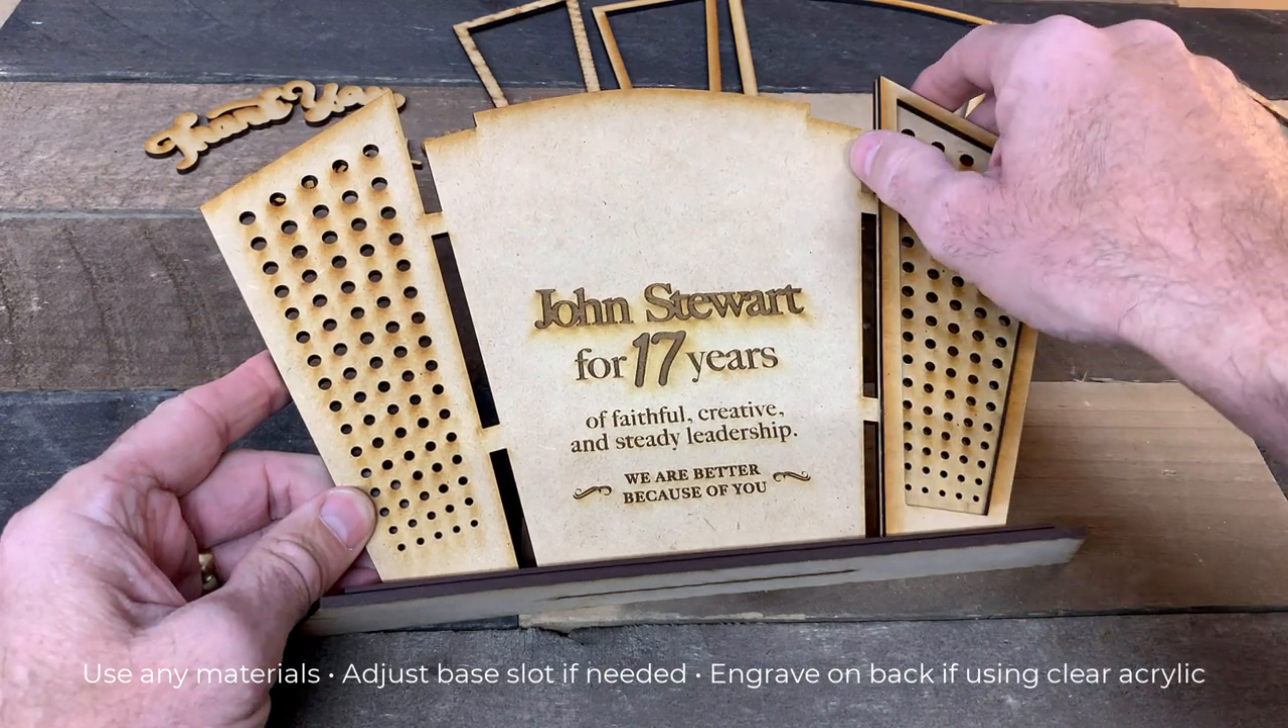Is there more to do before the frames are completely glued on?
Yes.